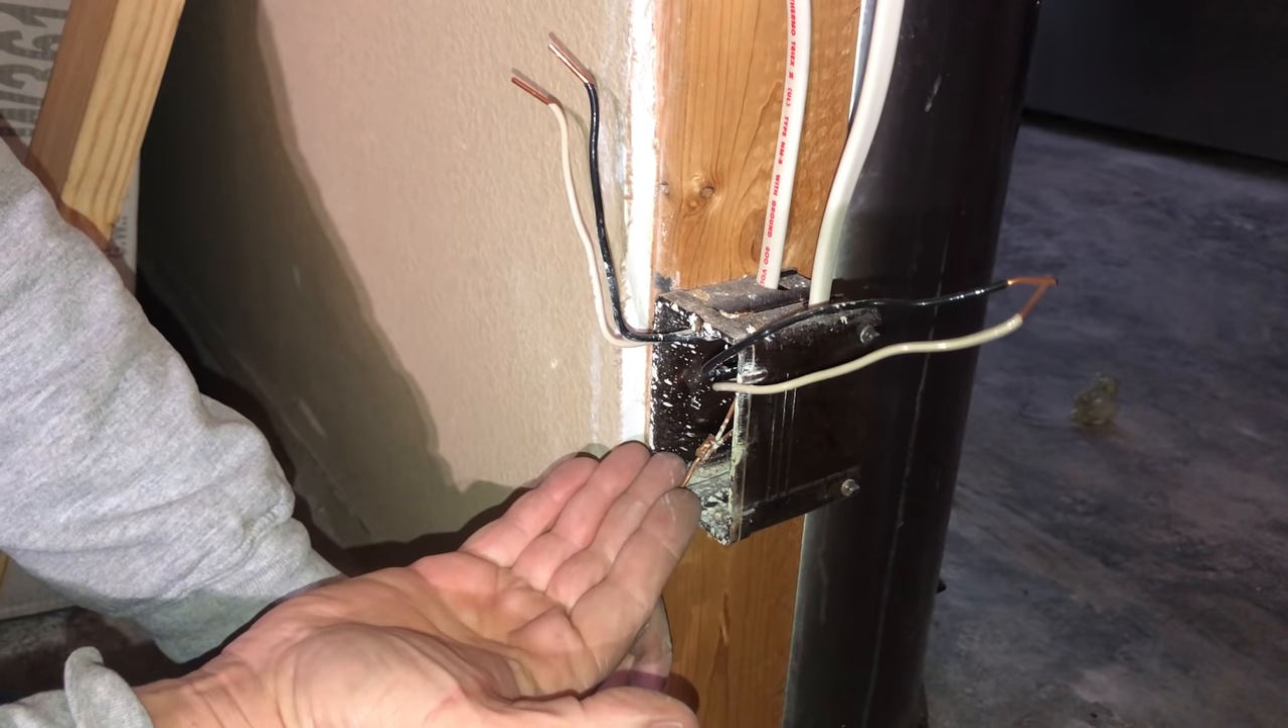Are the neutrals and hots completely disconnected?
Yes.